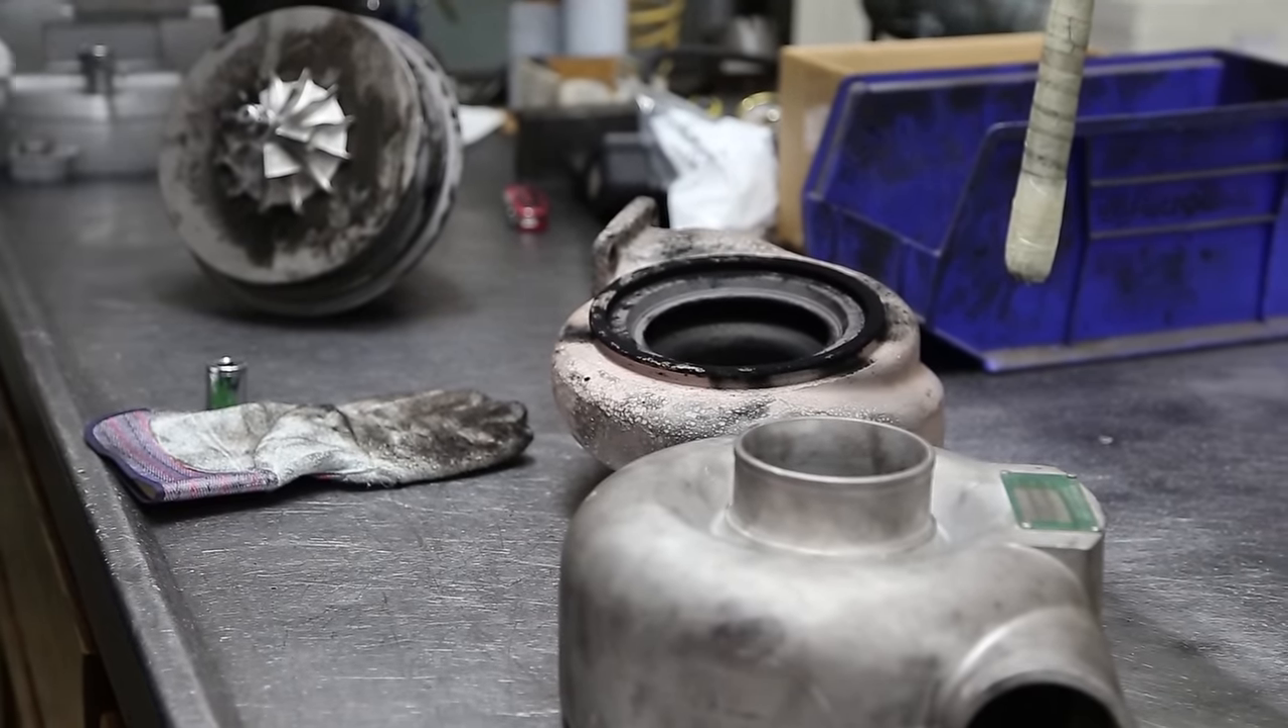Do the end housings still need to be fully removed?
No.